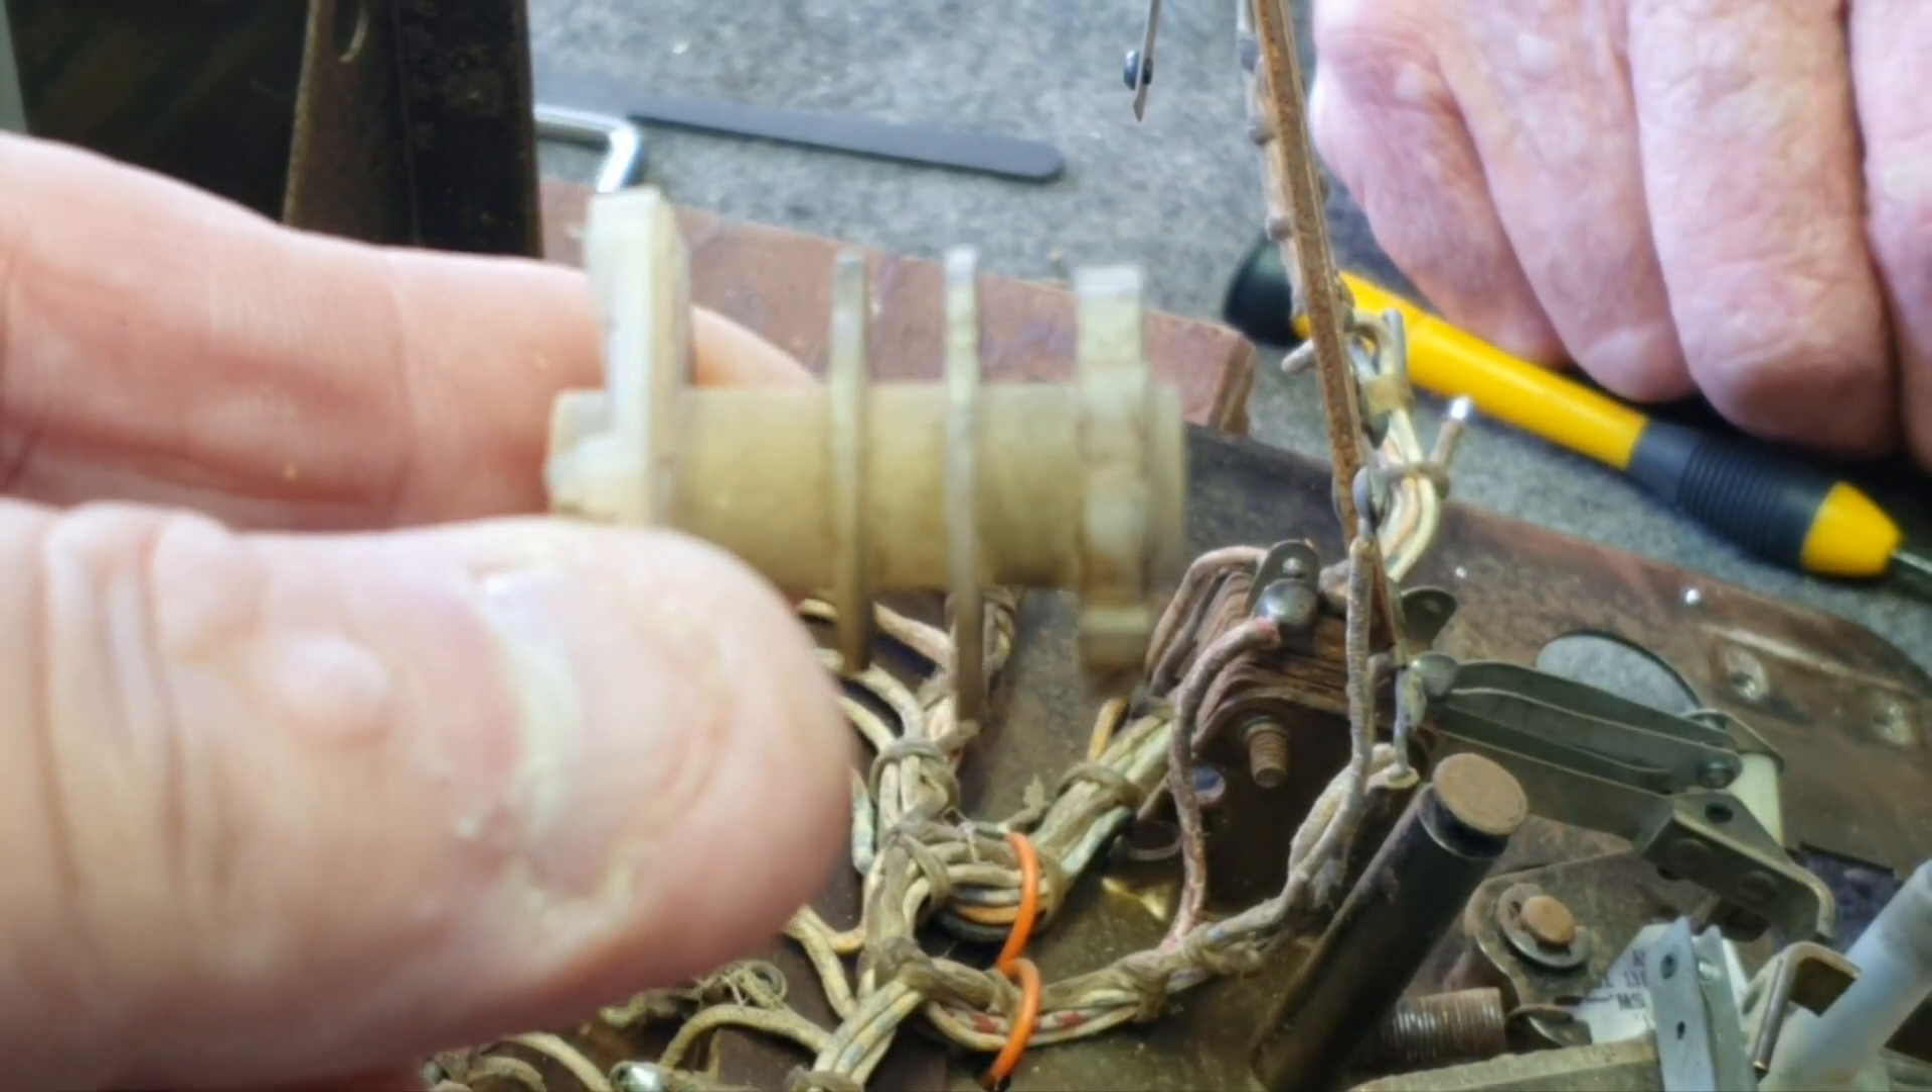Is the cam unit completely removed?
Yes.